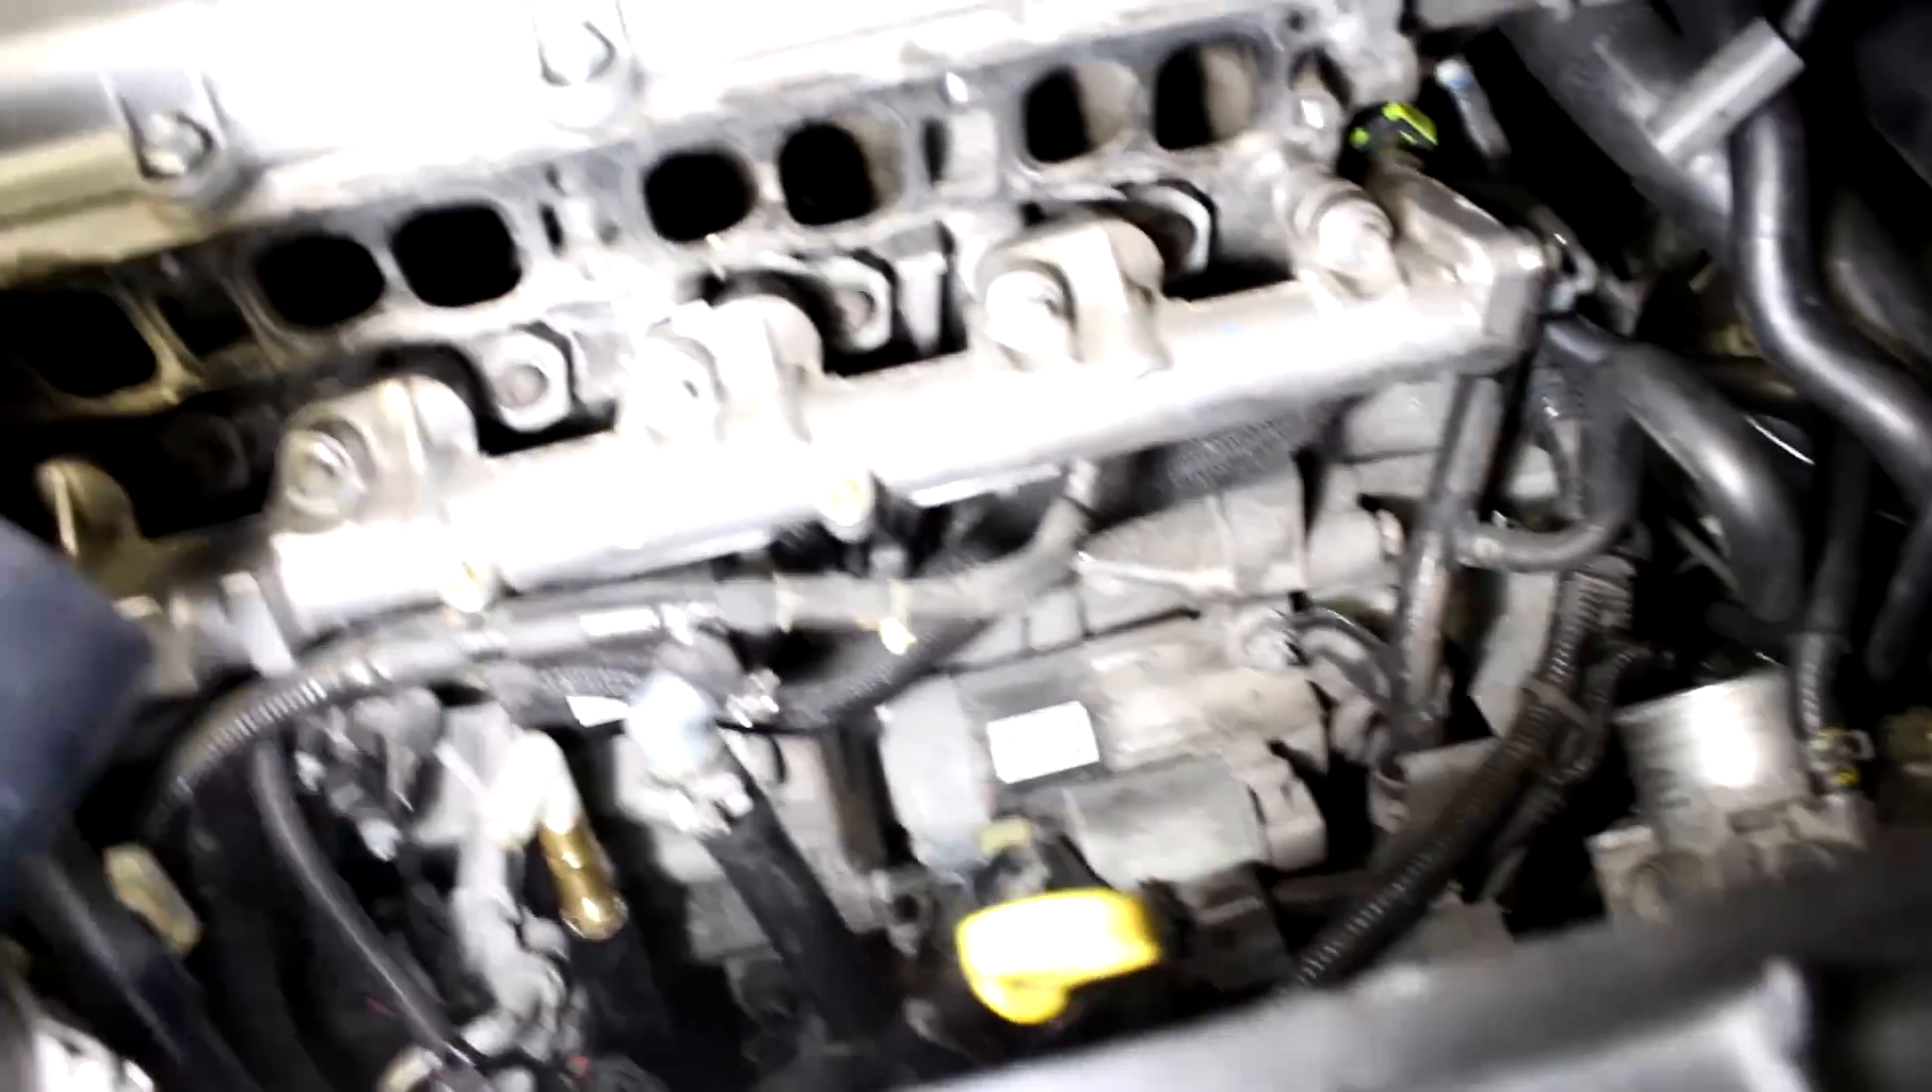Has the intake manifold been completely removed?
Yes.